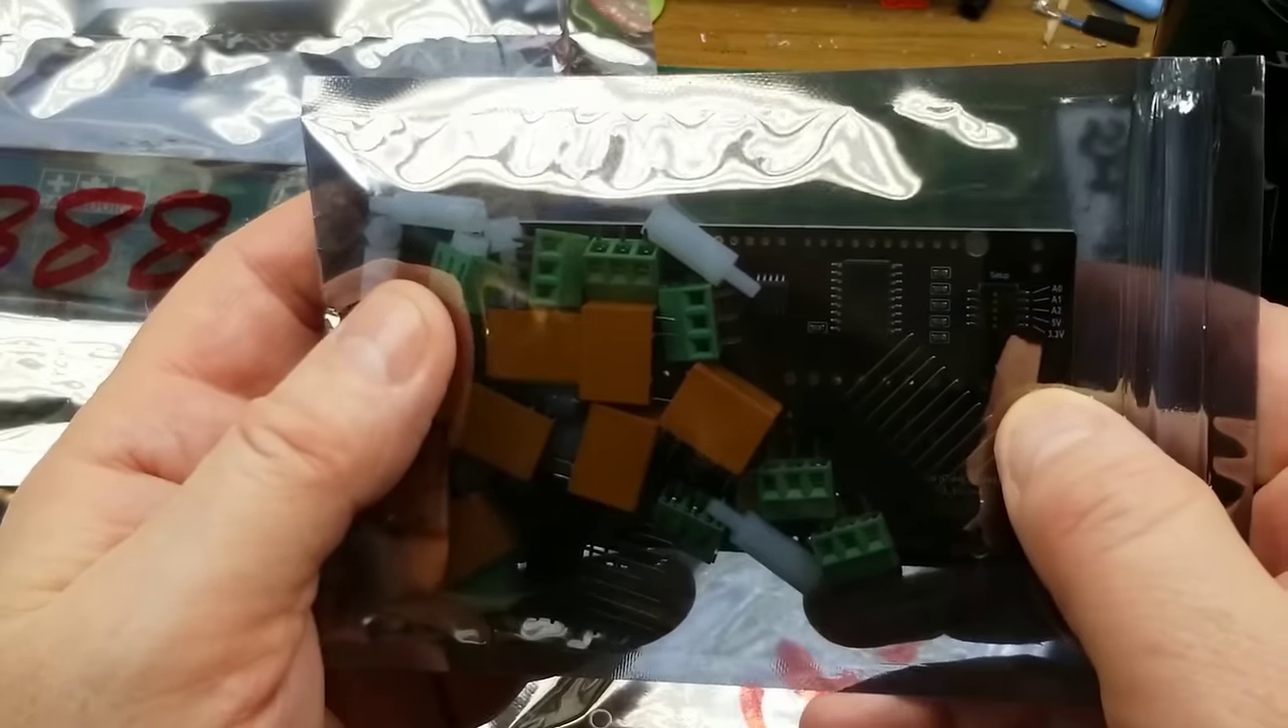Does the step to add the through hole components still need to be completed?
Yes.